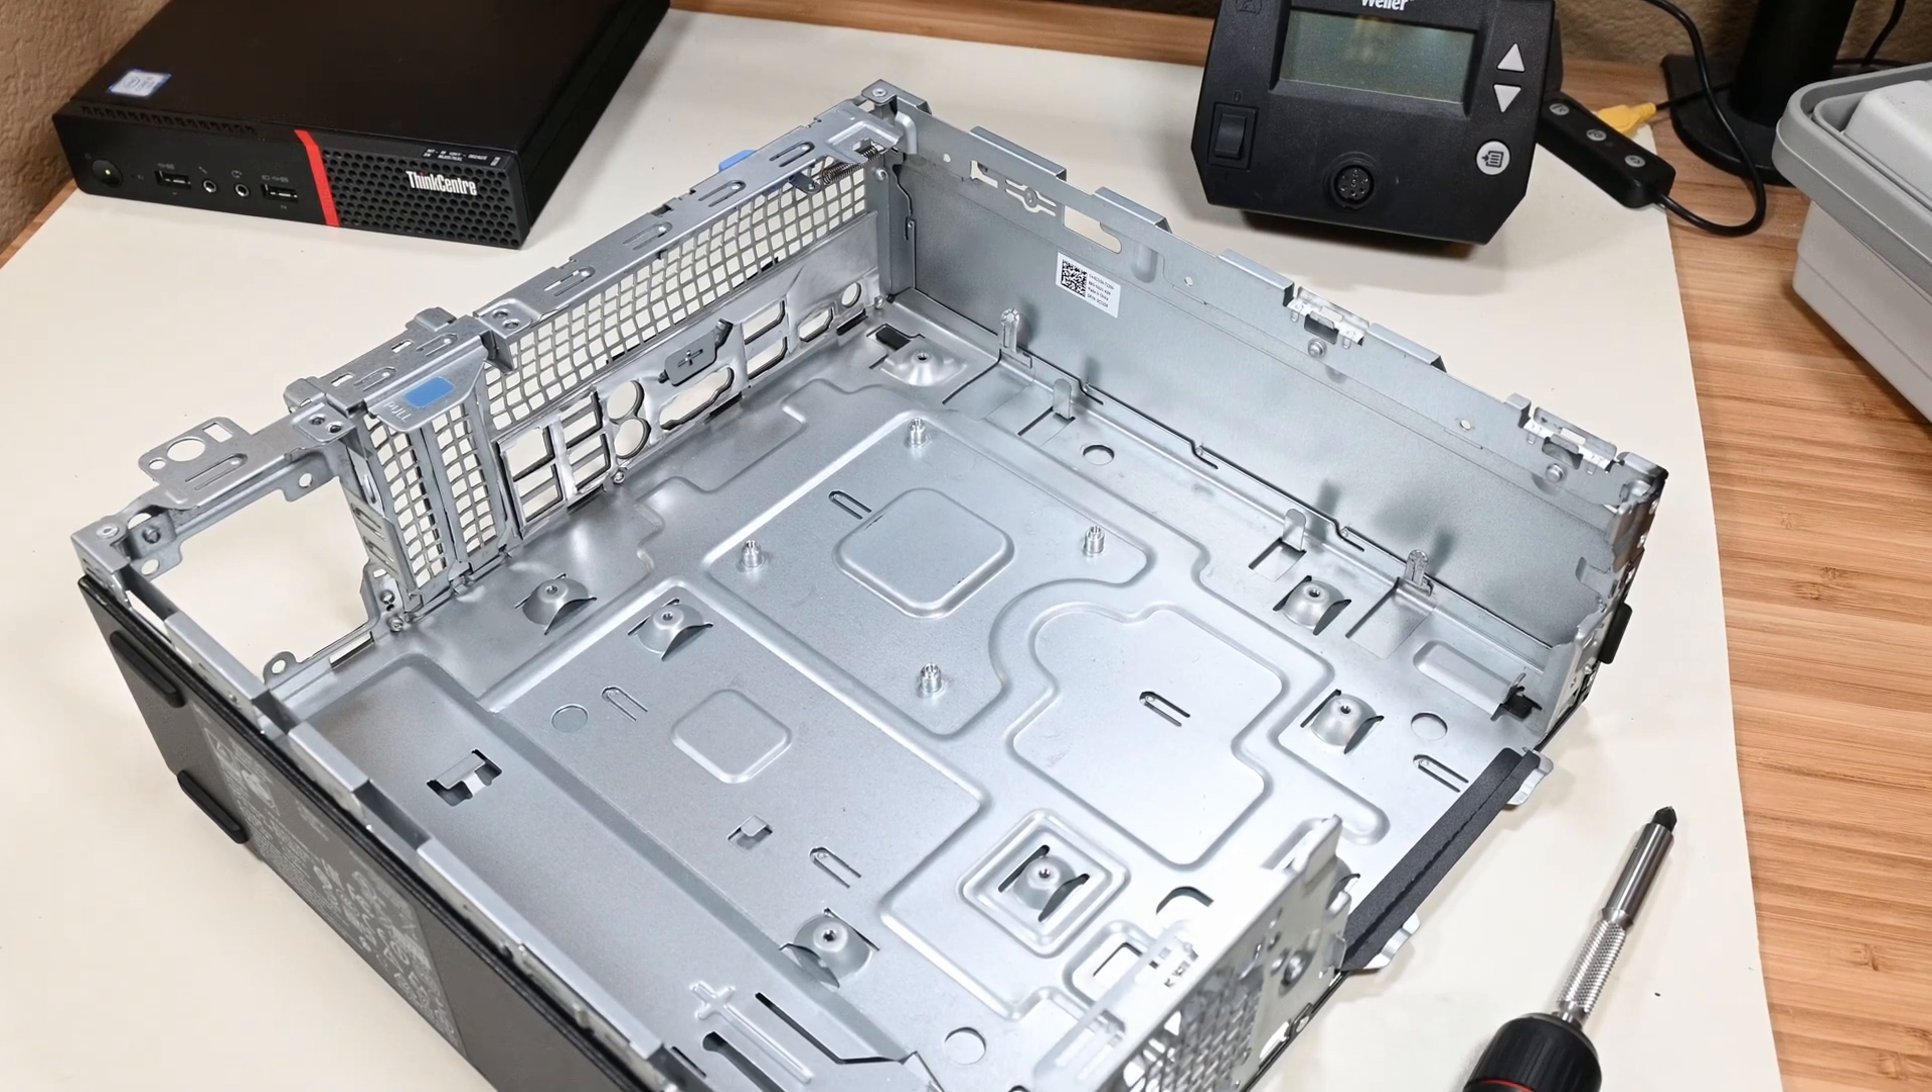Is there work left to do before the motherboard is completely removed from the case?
No.